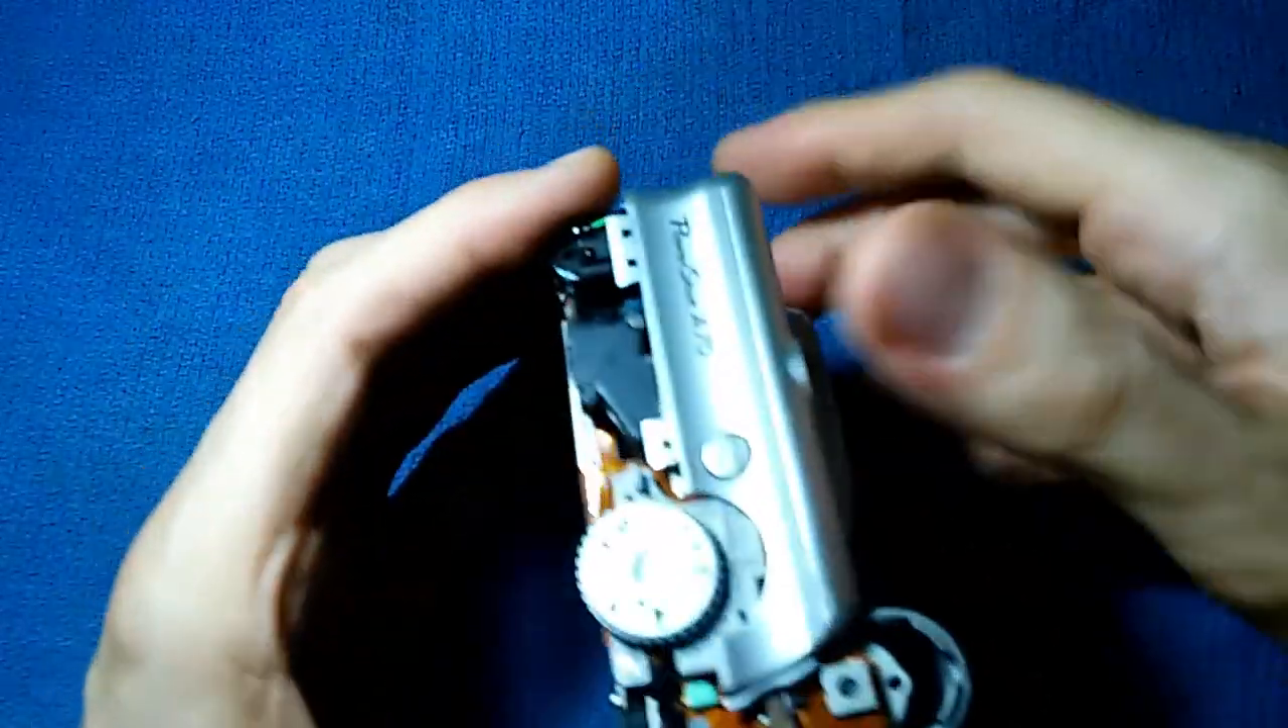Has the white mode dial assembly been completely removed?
No.